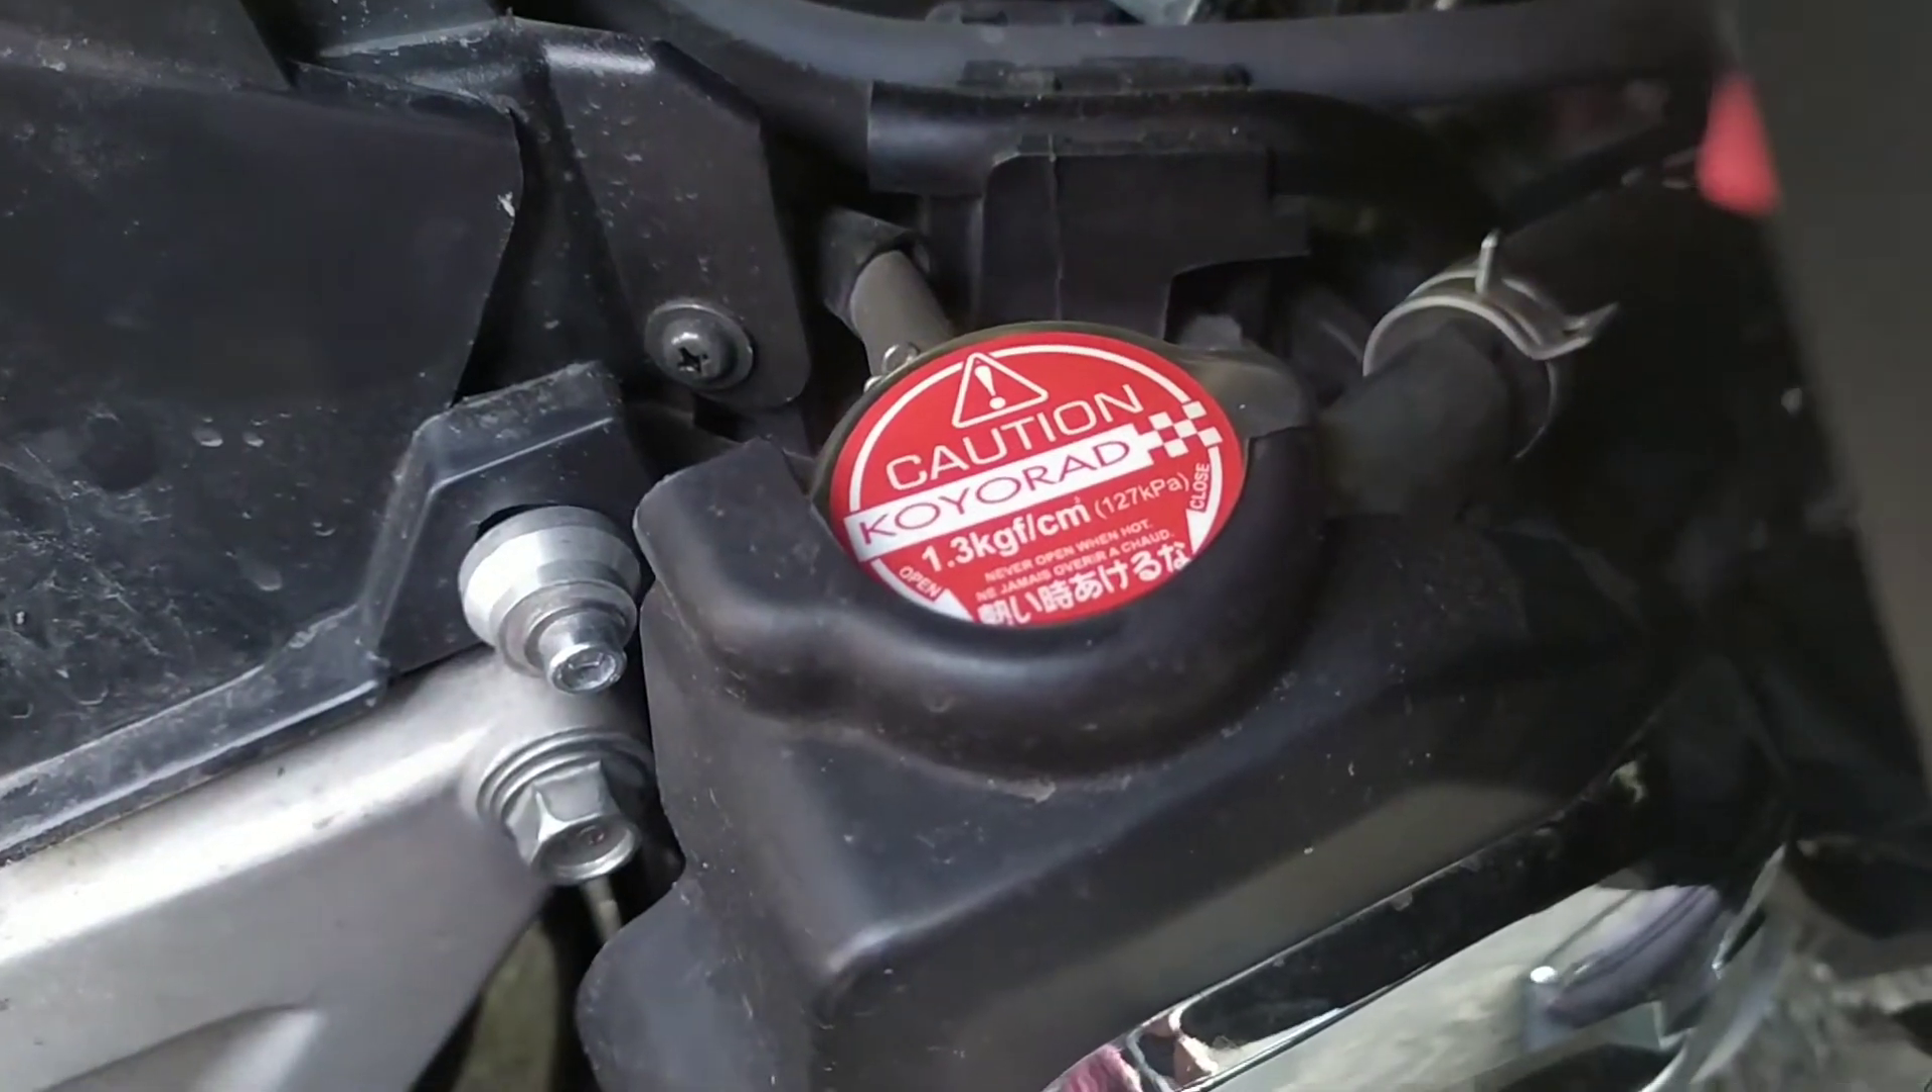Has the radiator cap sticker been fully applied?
Yes.